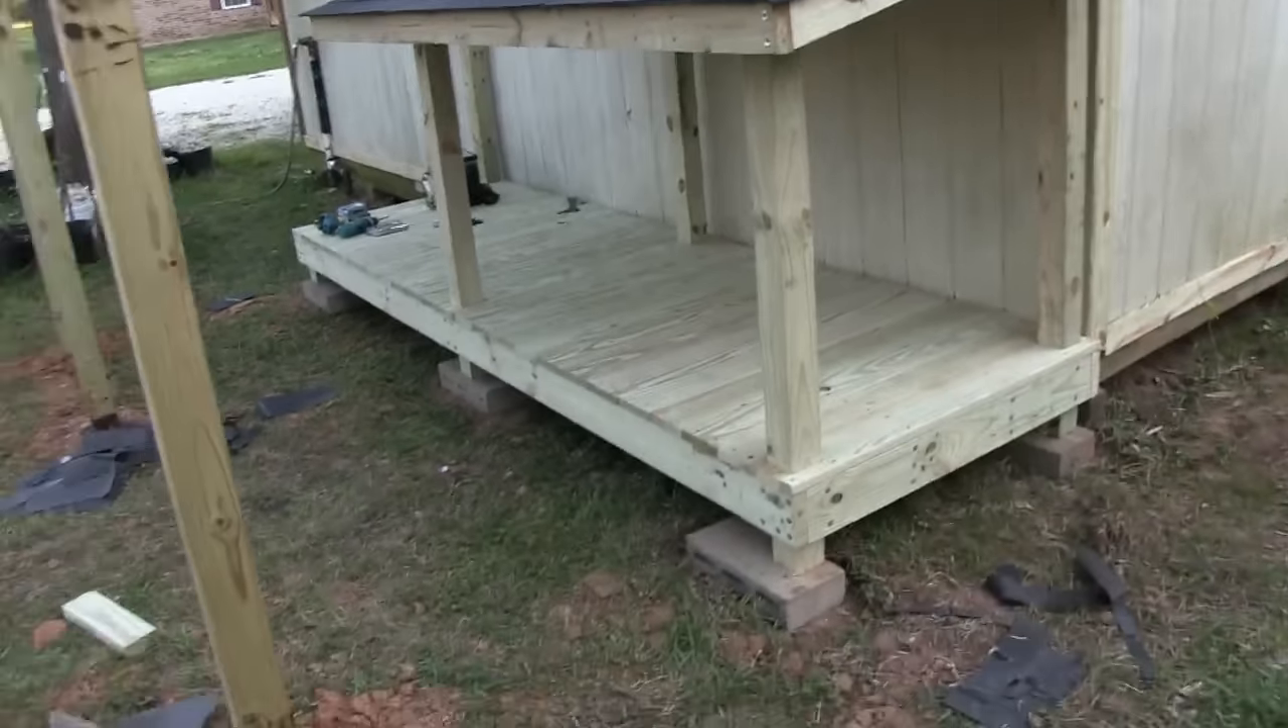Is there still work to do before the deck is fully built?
No.